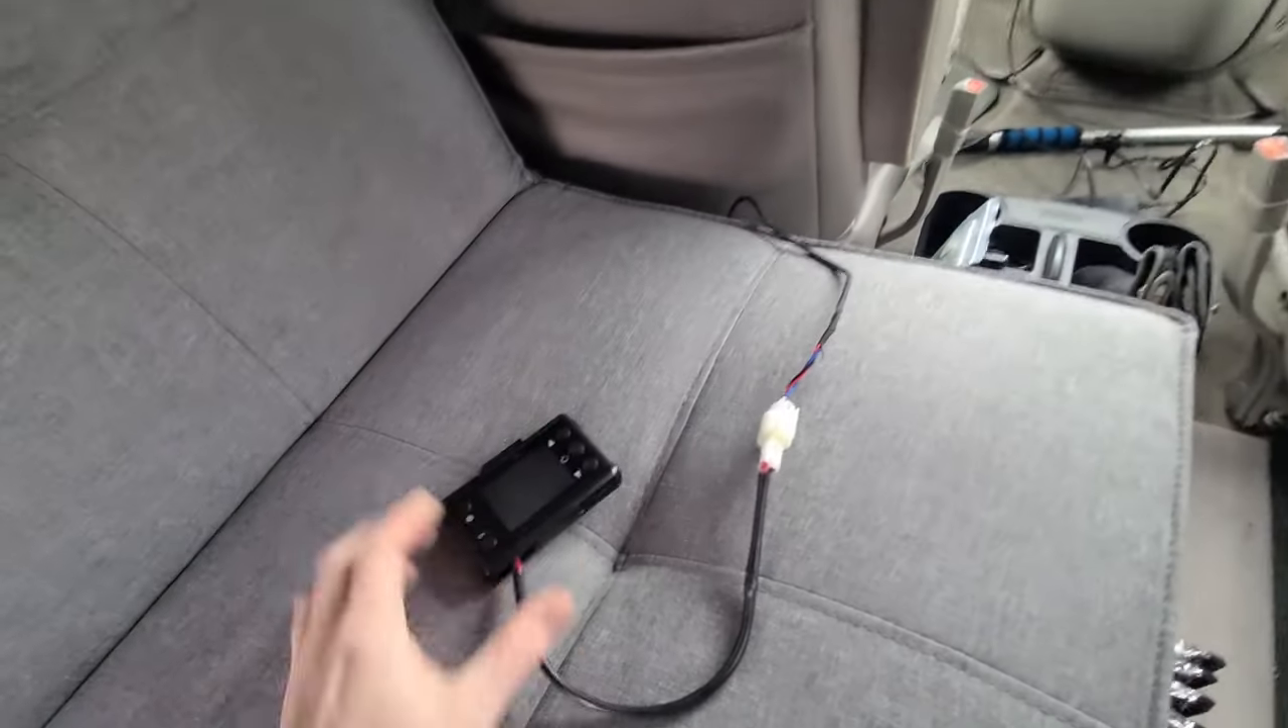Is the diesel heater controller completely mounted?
No.